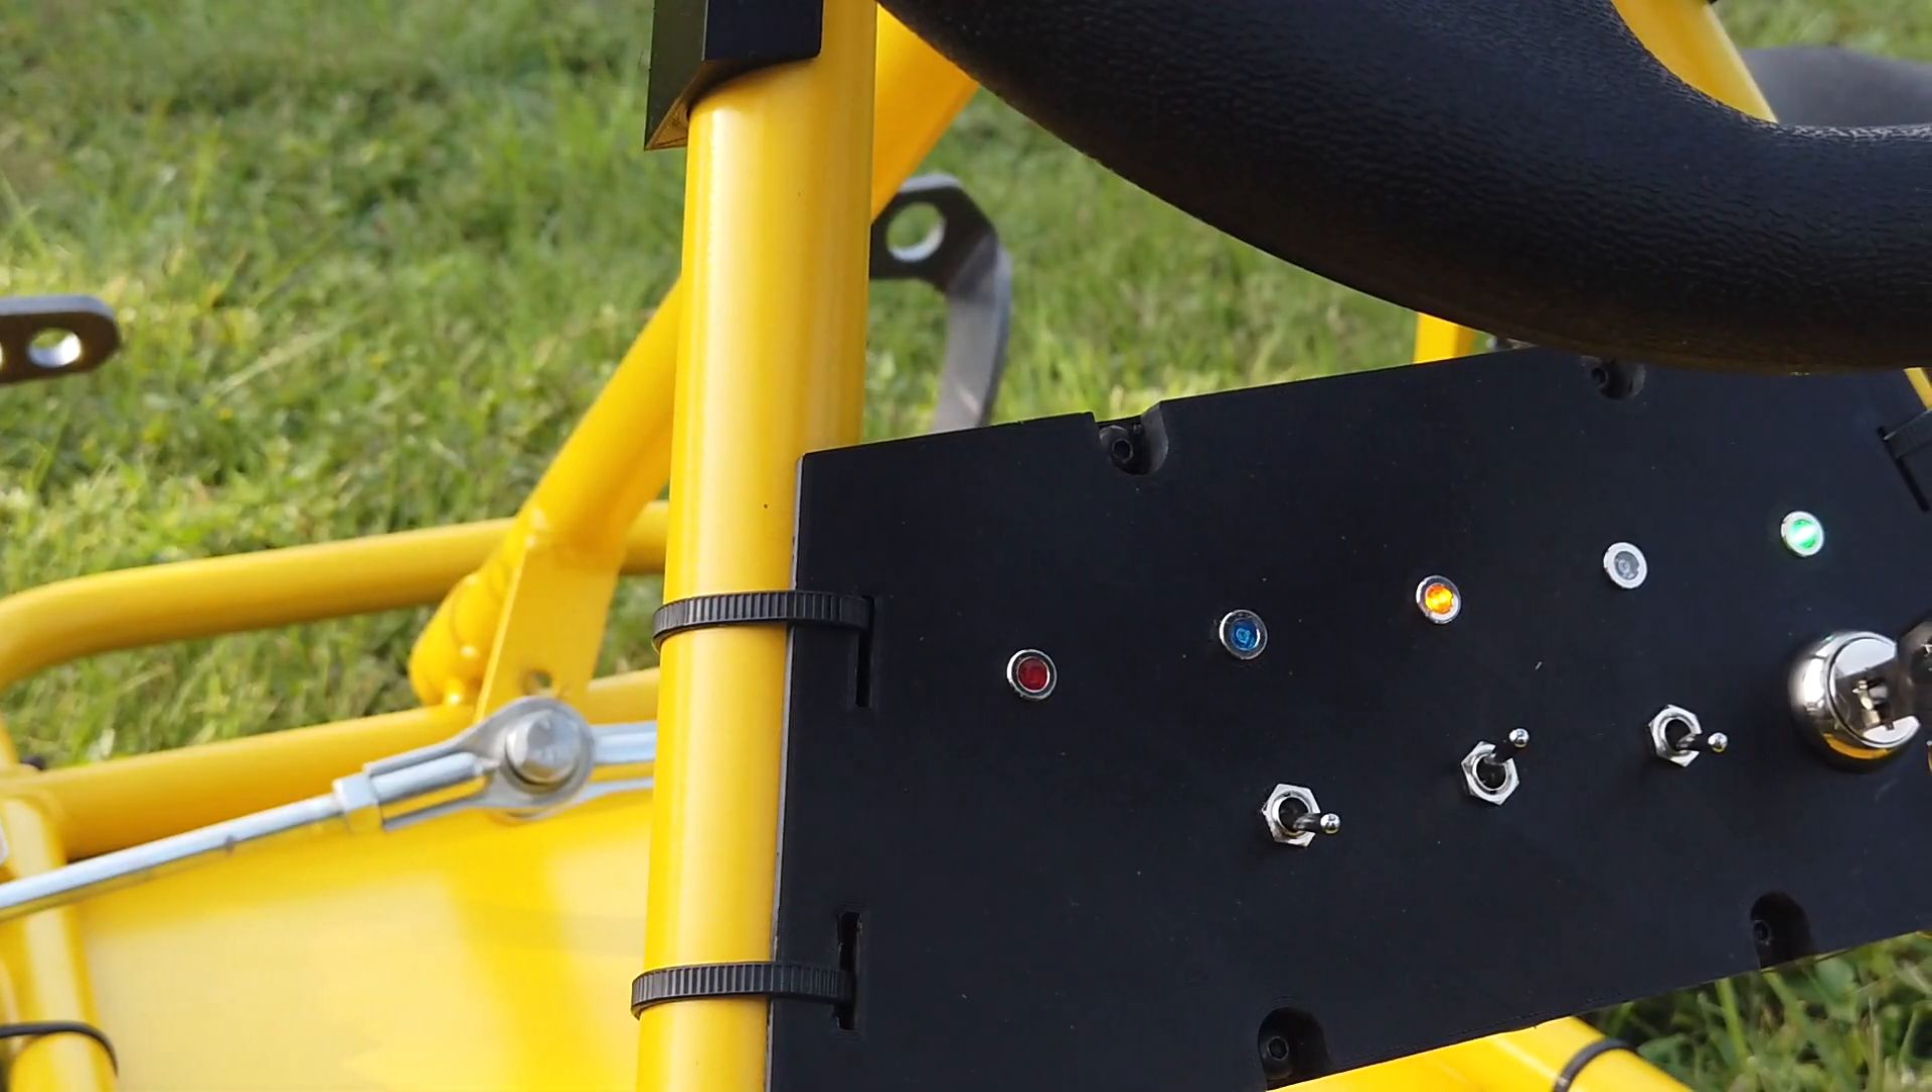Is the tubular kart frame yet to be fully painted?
No.